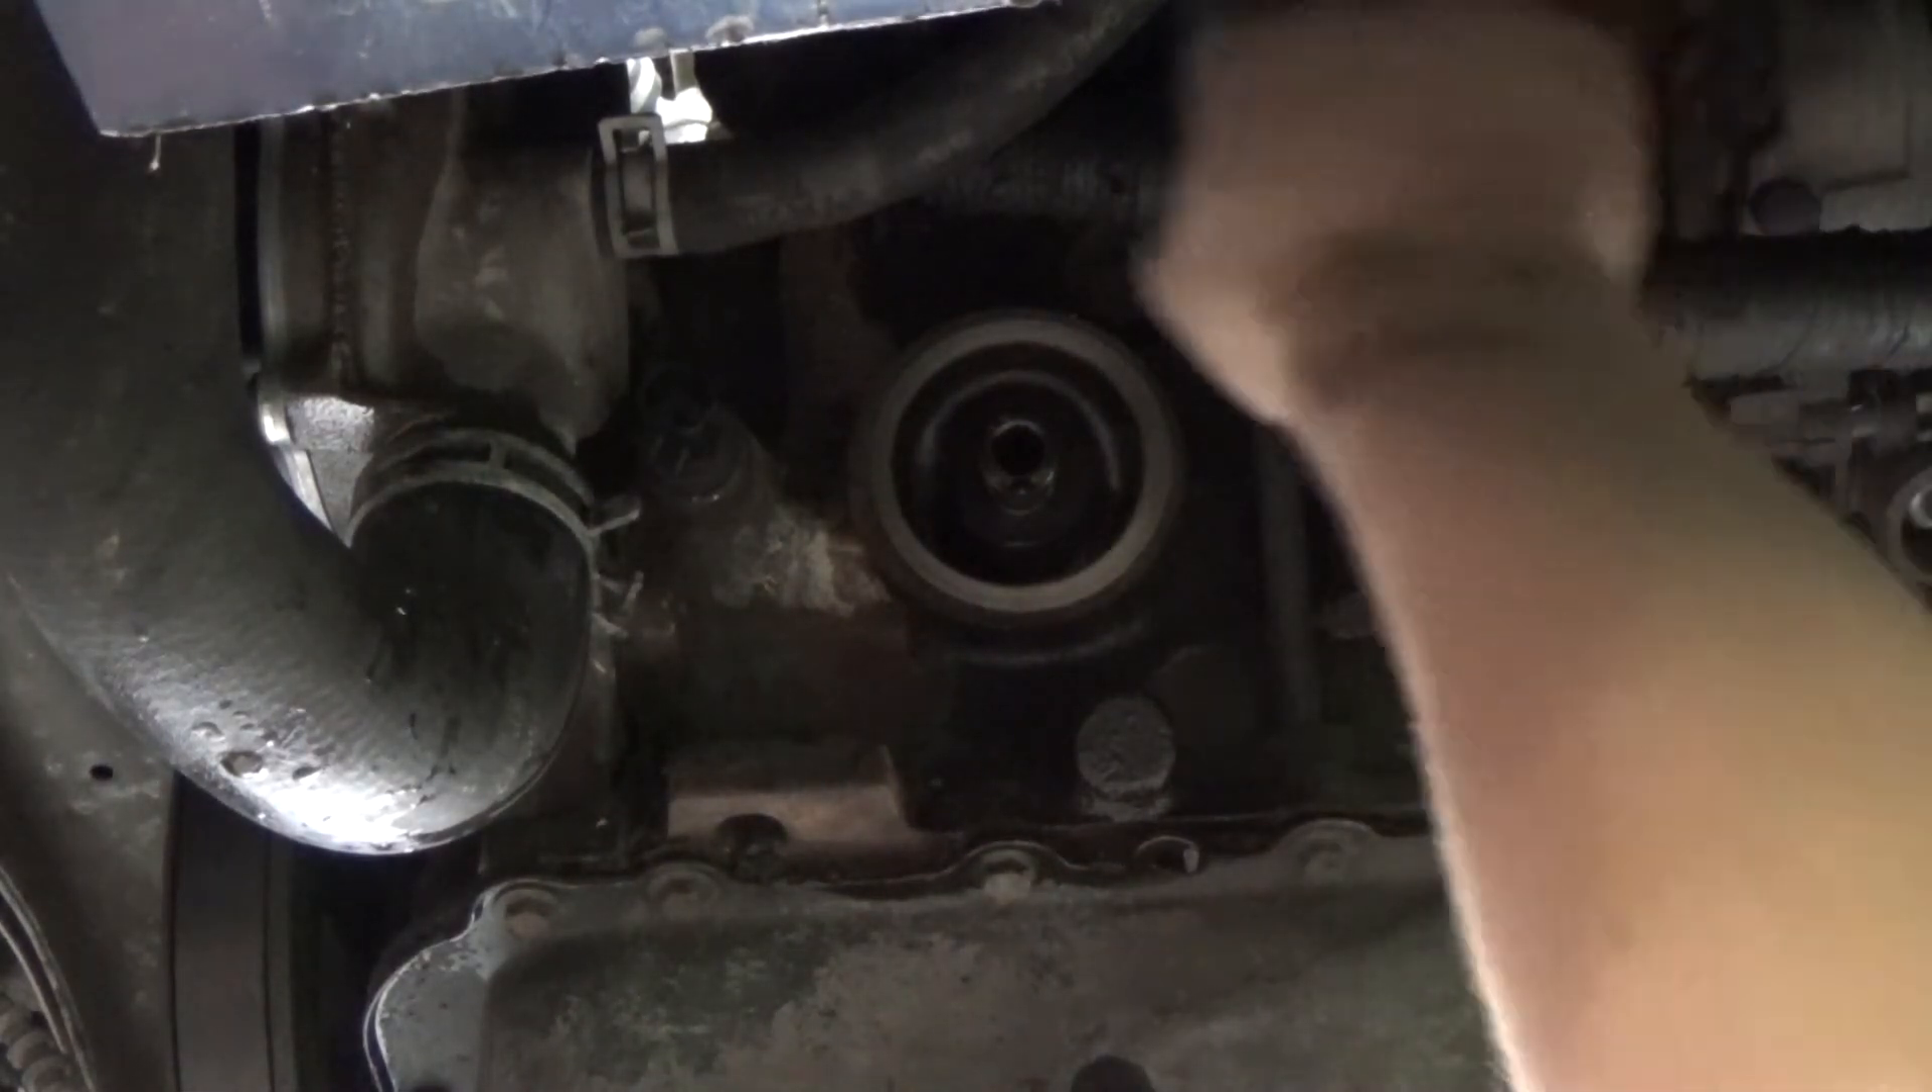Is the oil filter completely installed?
No.